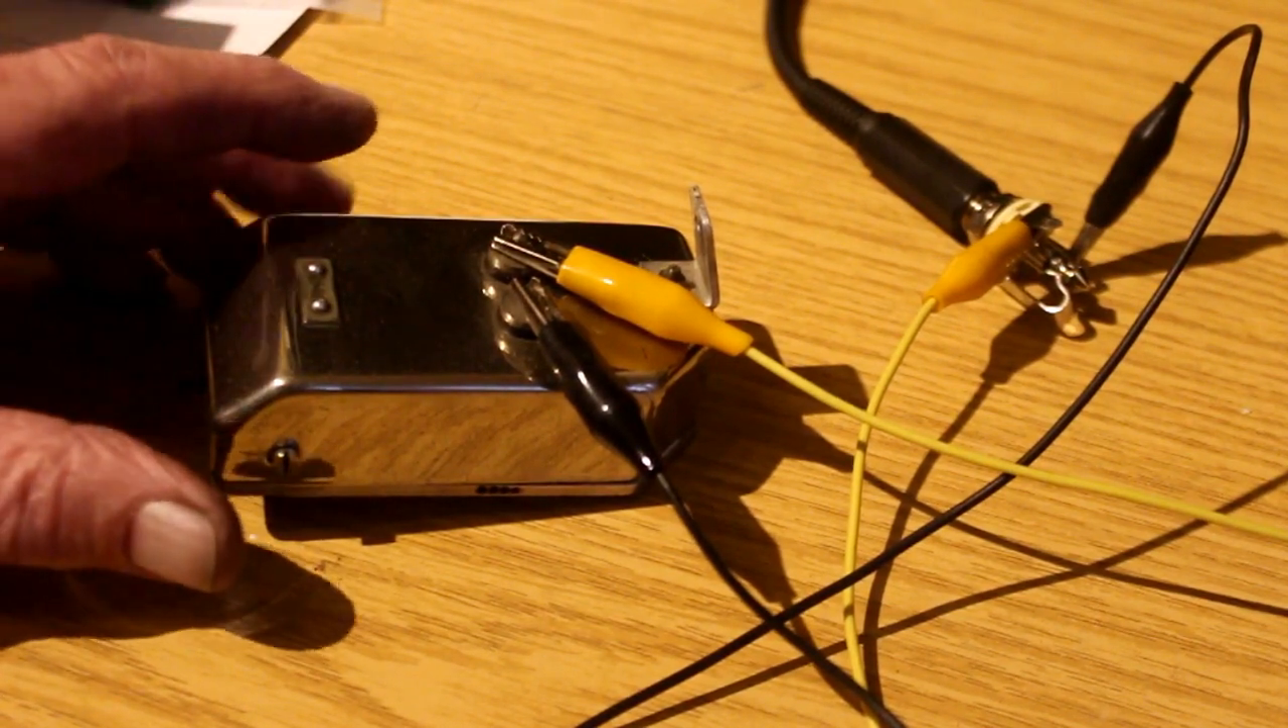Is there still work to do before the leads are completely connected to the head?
No.